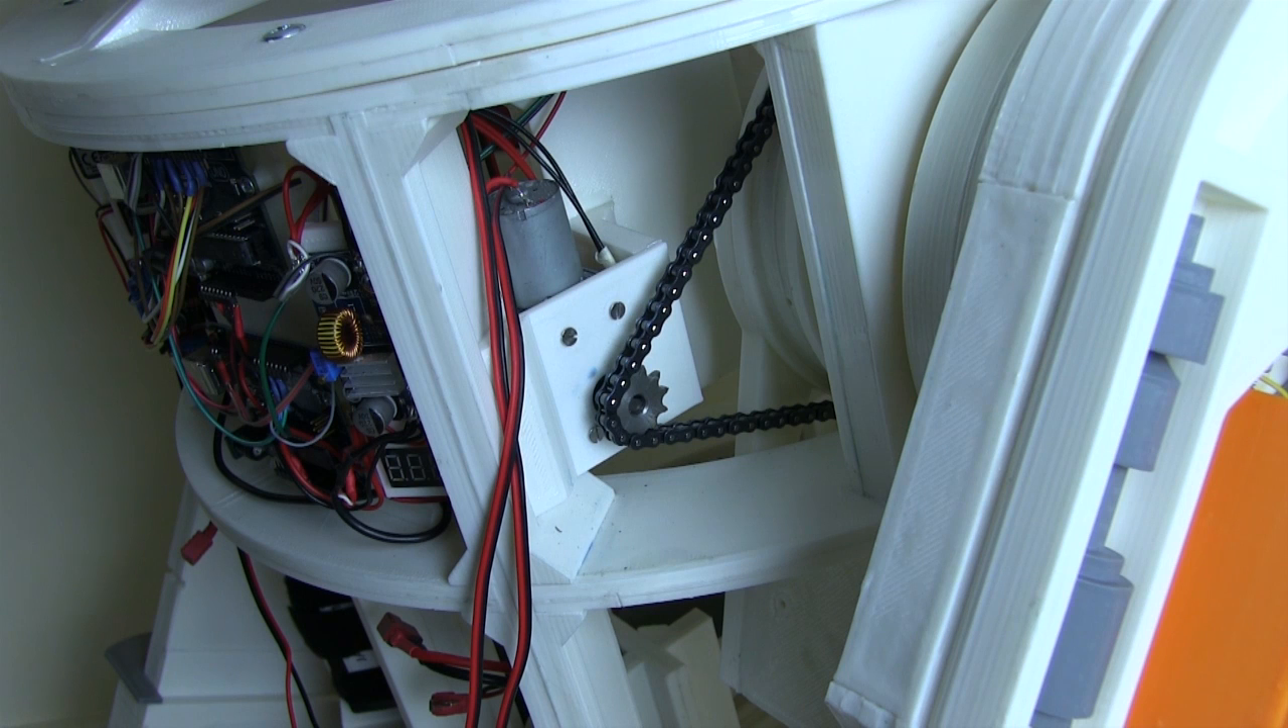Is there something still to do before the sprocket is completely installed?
No.